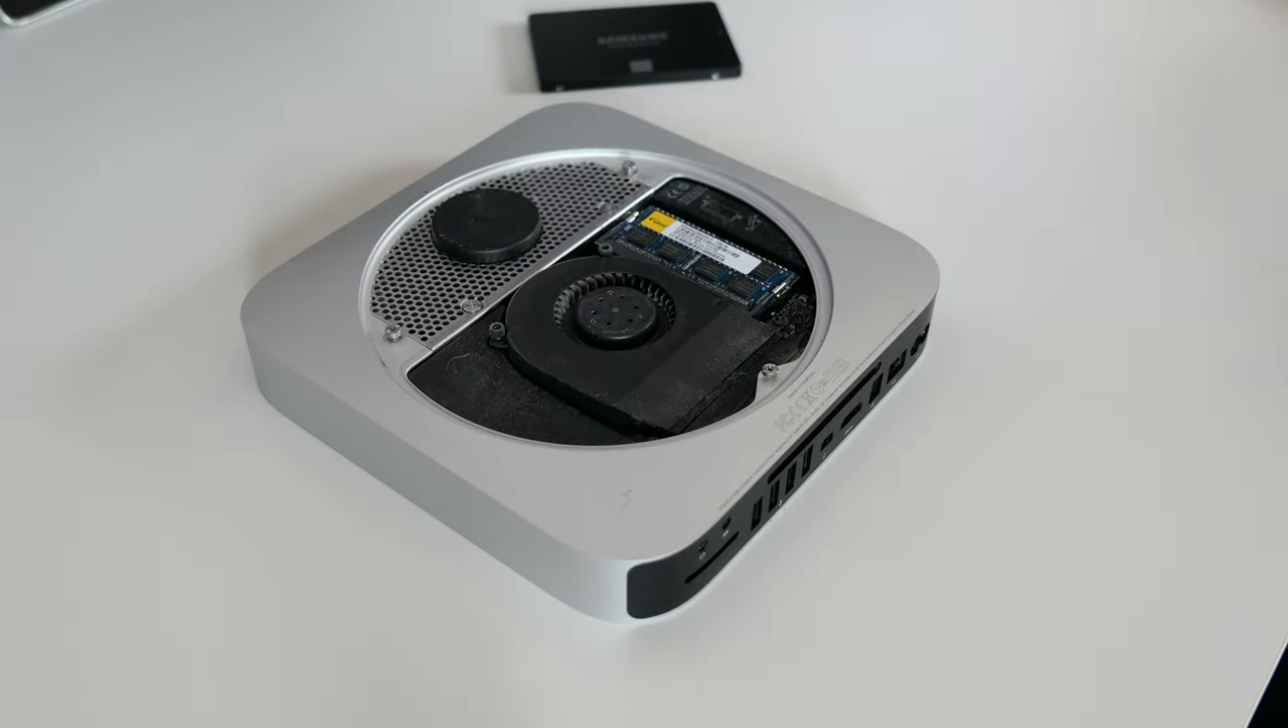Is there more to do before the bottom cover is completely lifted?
No.